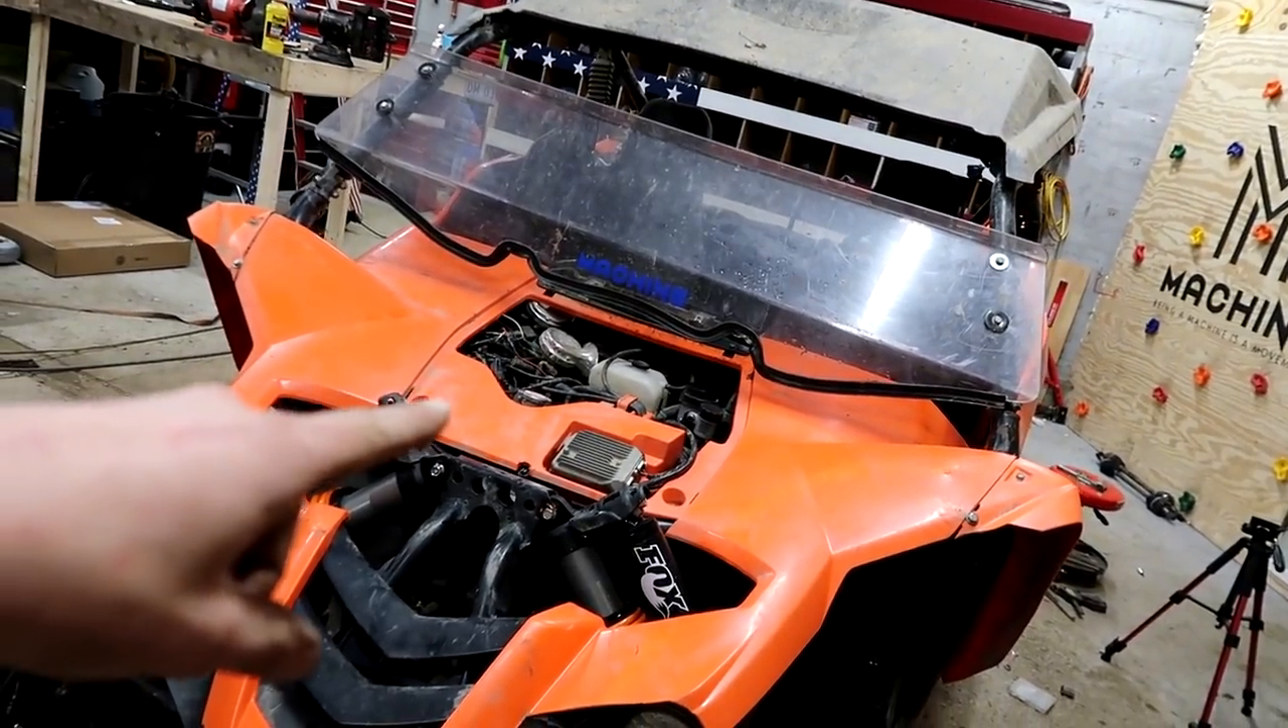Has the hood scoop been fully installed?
No.